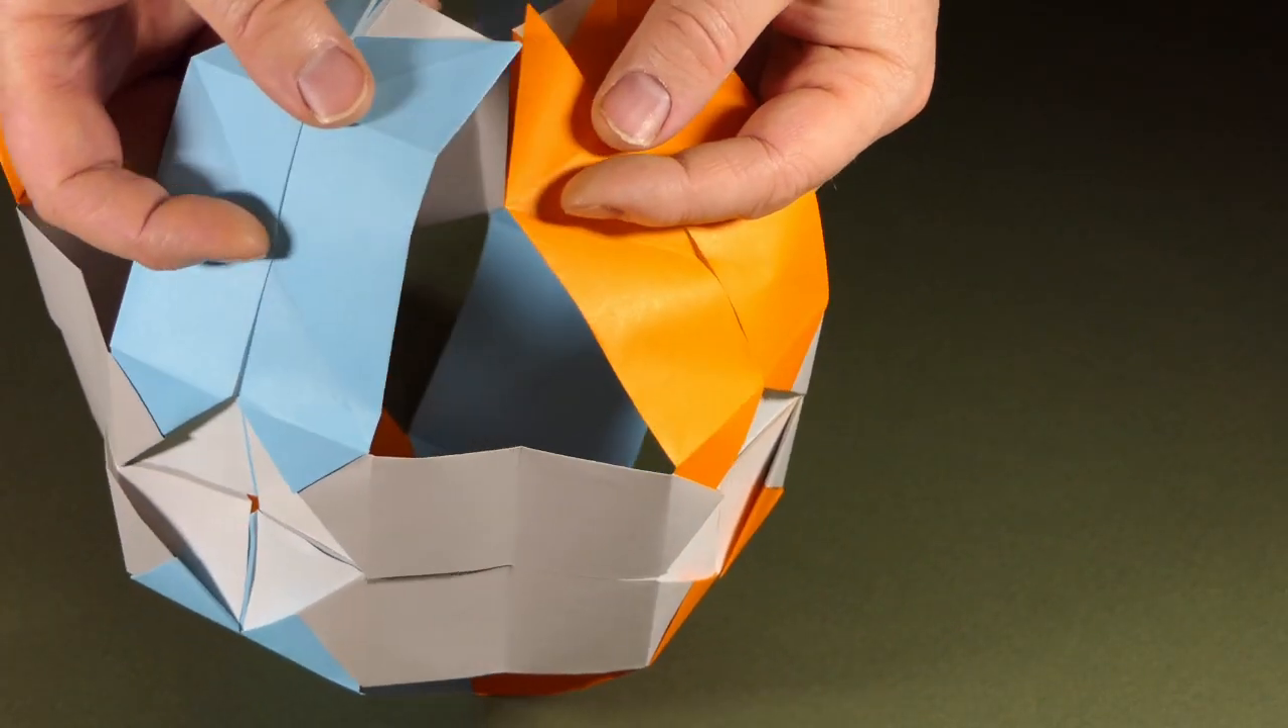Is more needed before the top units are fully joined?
Yes.